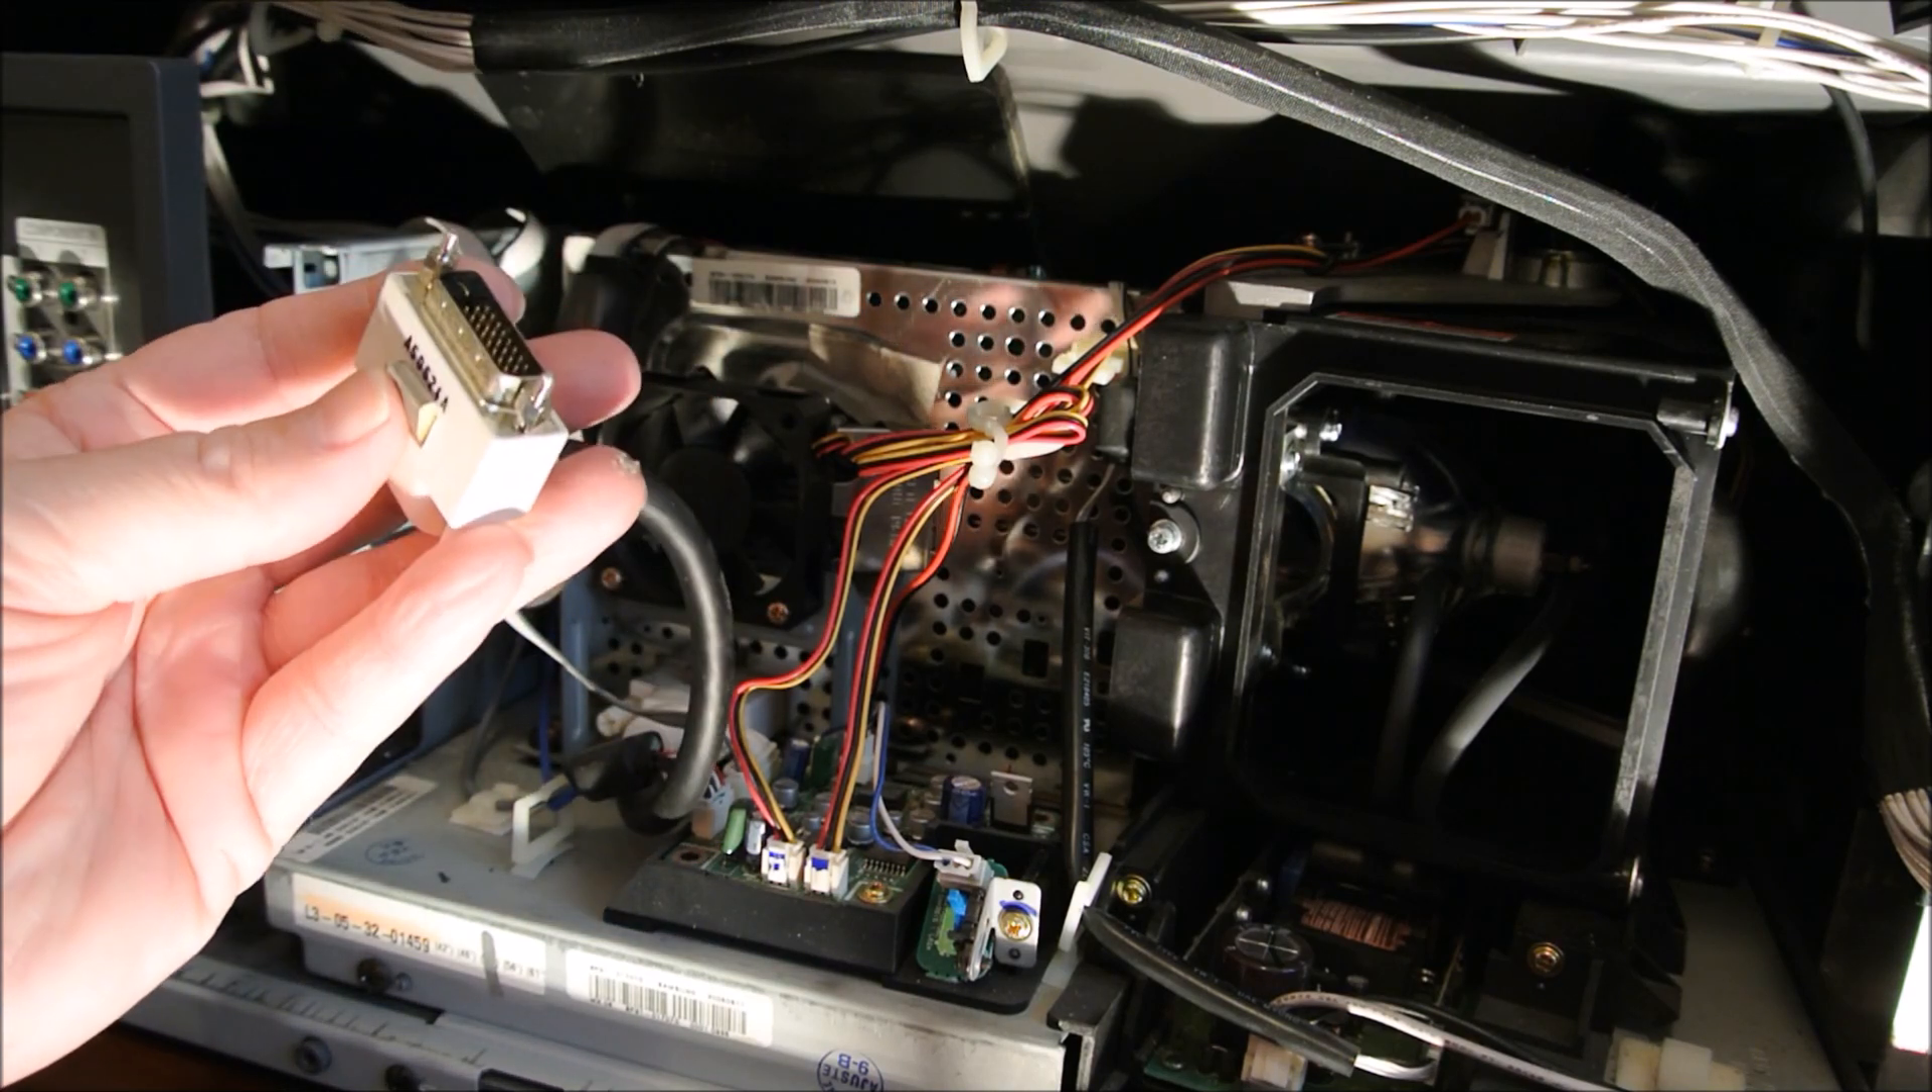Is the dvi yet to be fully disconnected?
No.